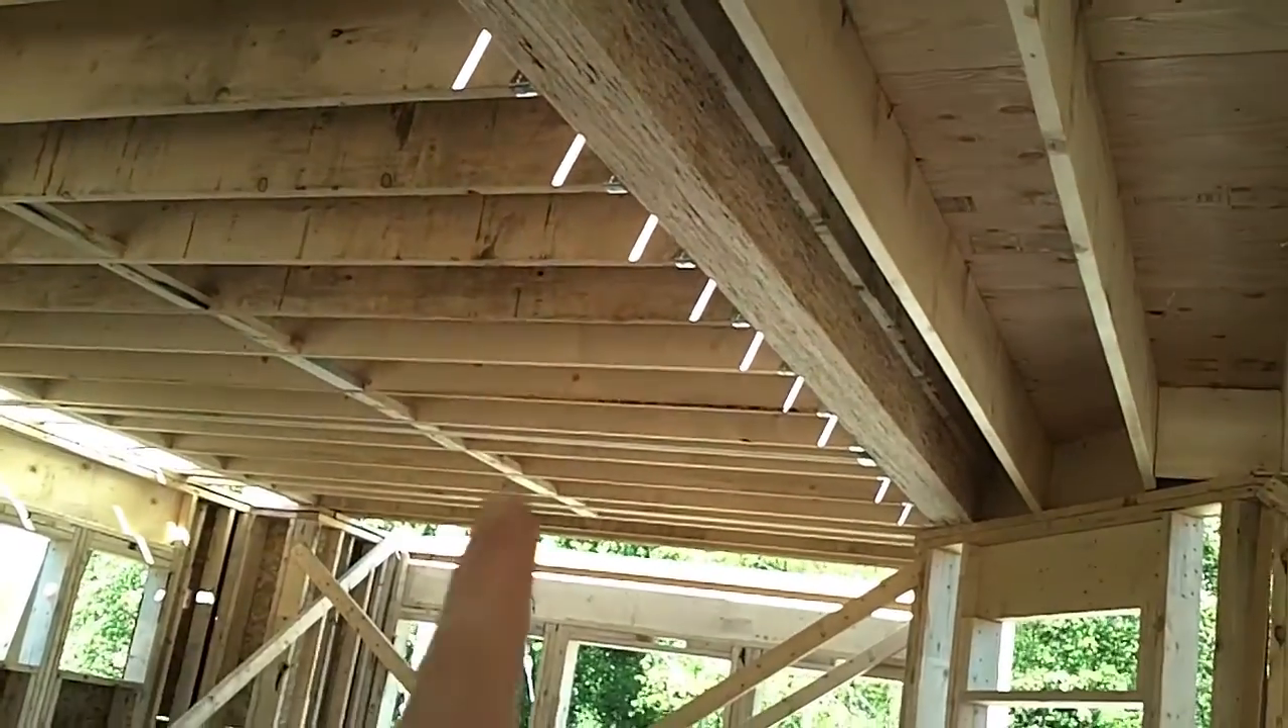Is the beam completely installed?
Yes.